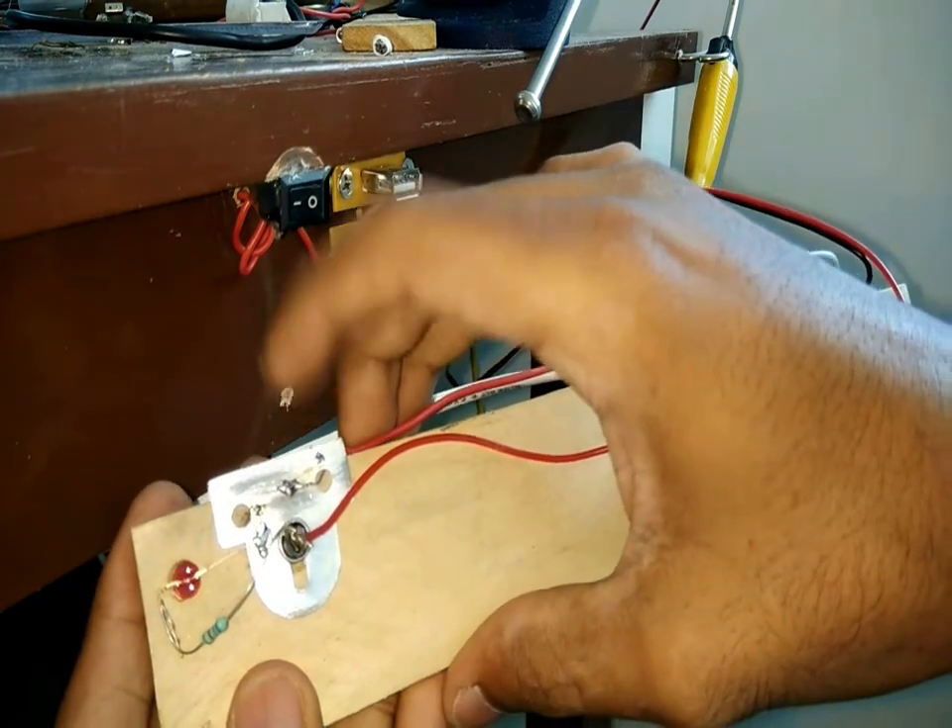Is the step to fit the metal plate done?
Yes.